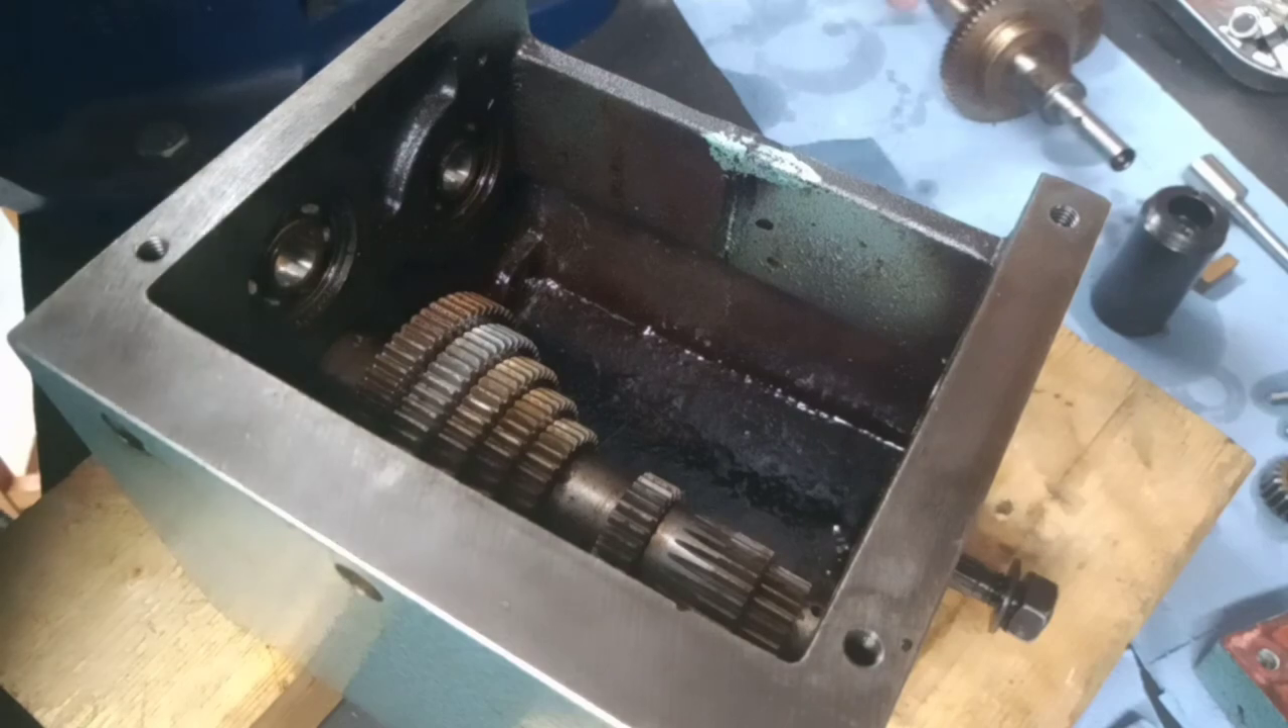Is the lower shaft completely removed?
No.